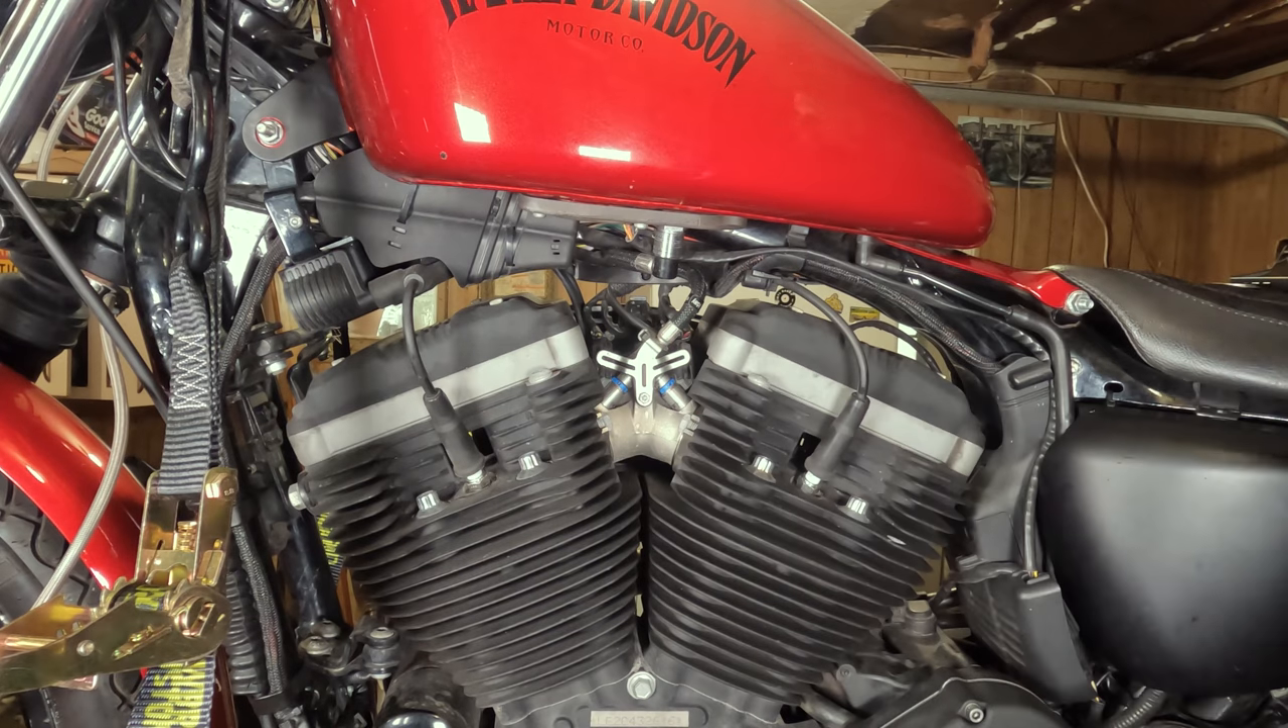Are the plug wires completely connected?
Yes.